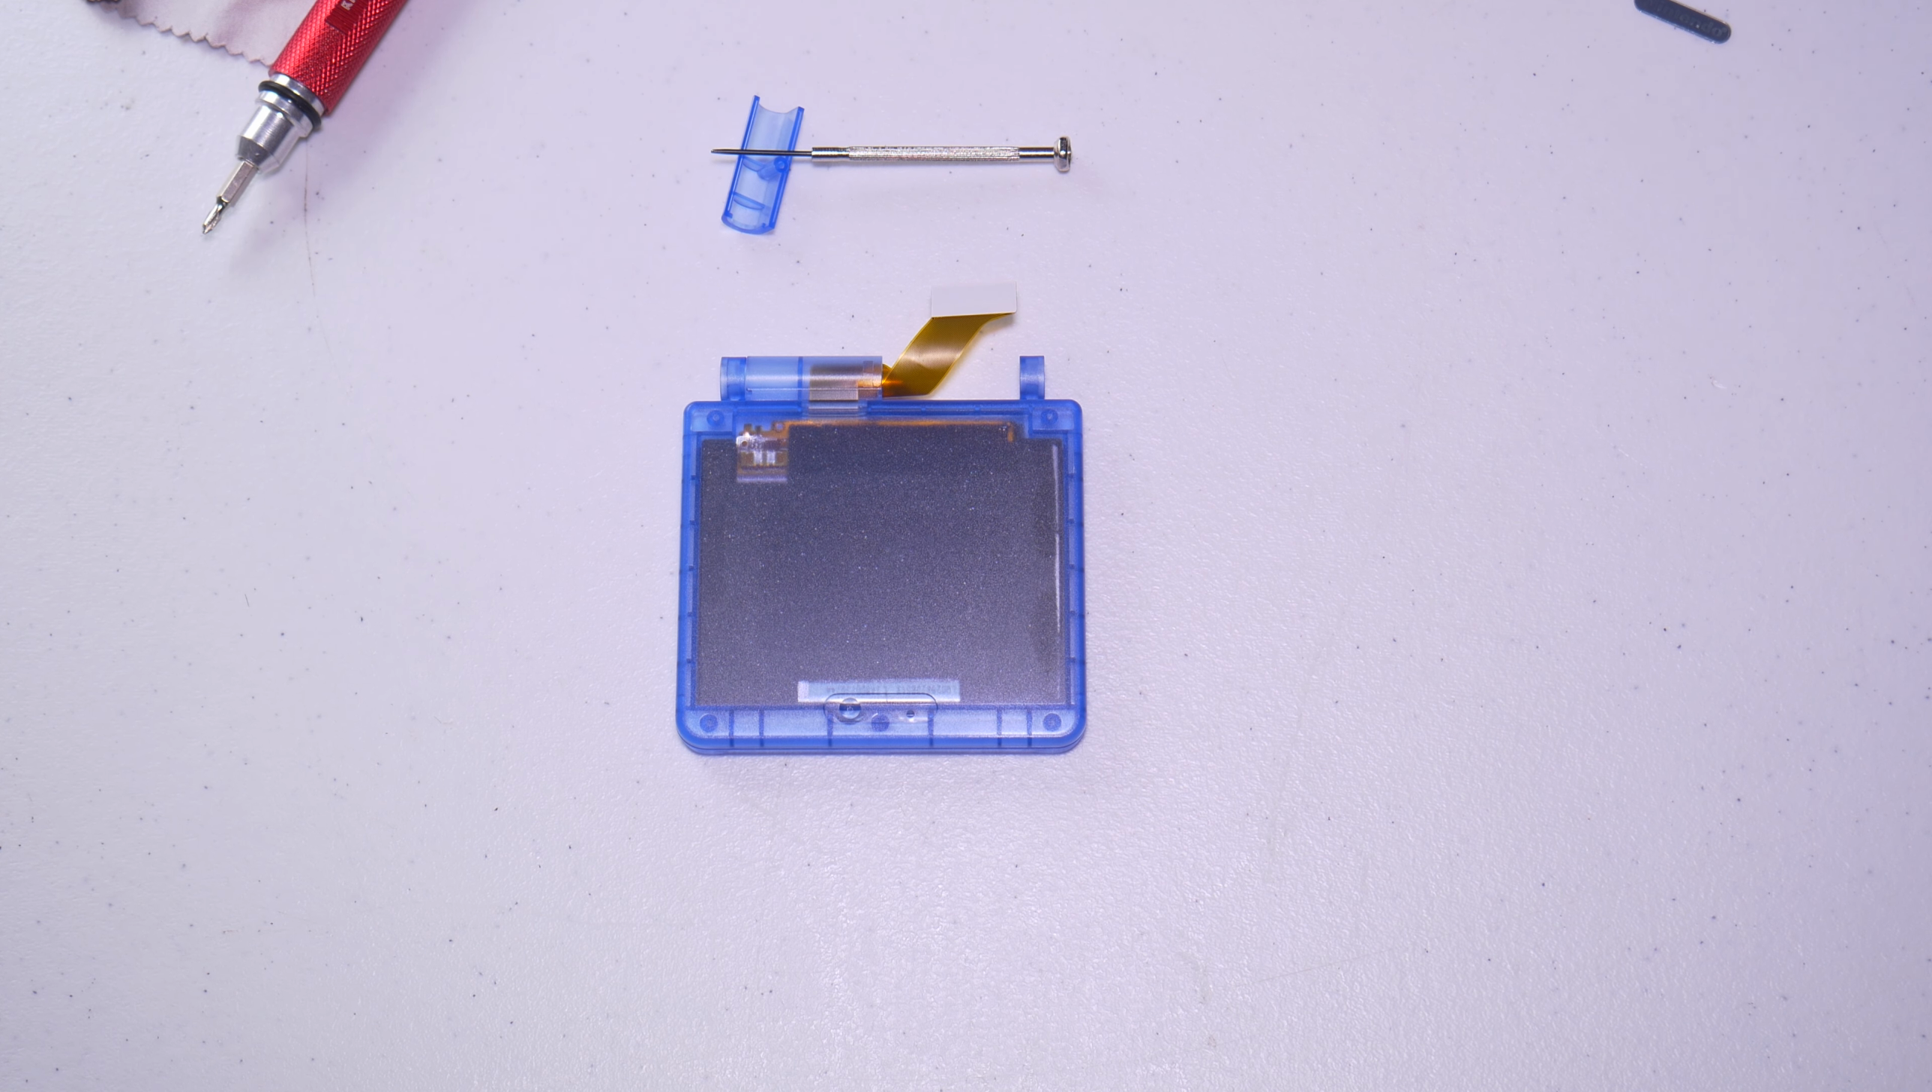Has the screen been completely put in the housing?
Yes.